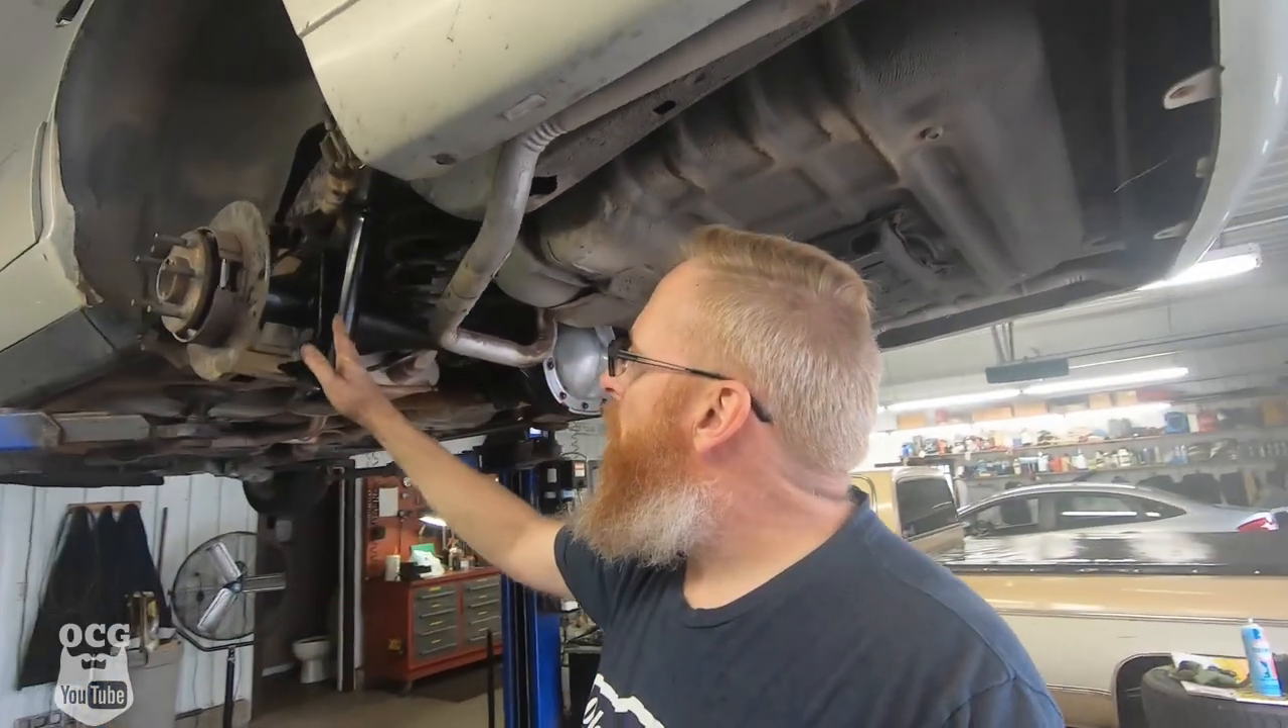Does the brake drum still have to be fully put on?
Yes.